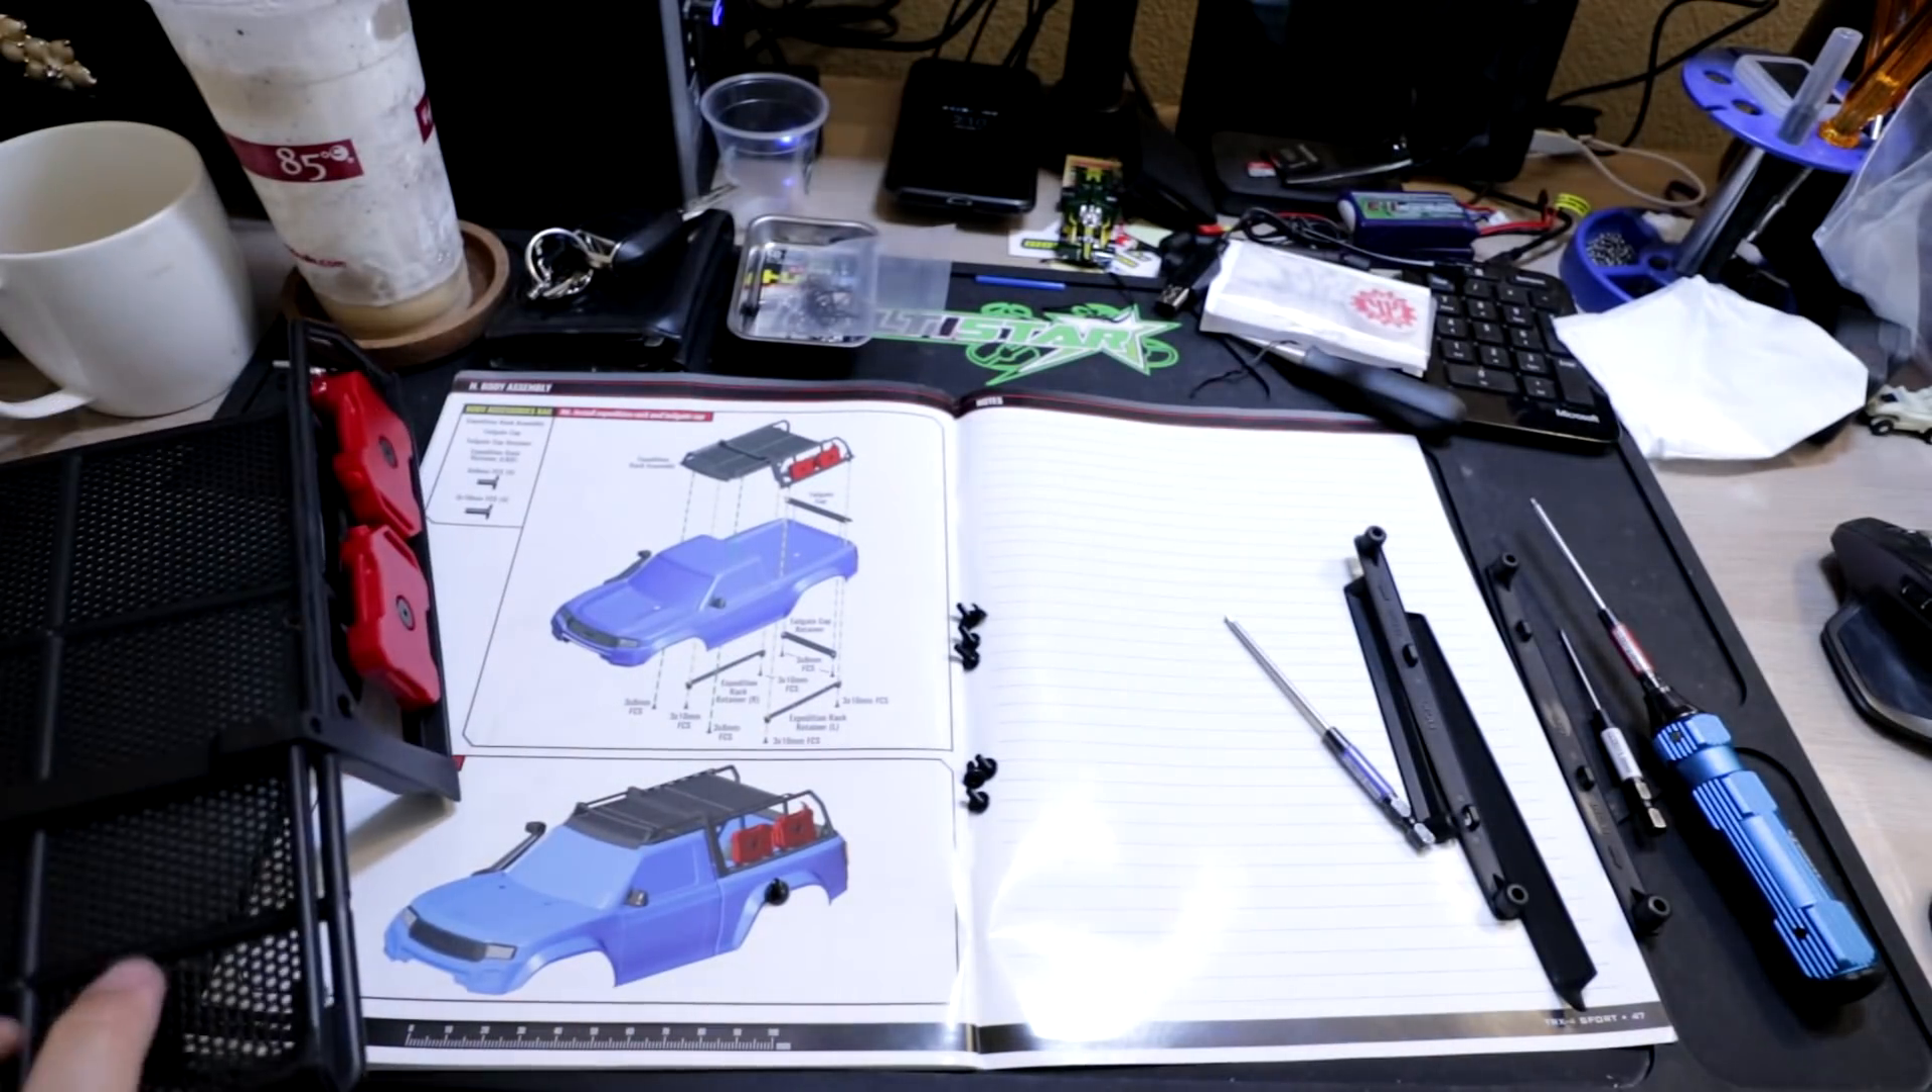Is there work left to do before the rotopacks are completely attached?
No.